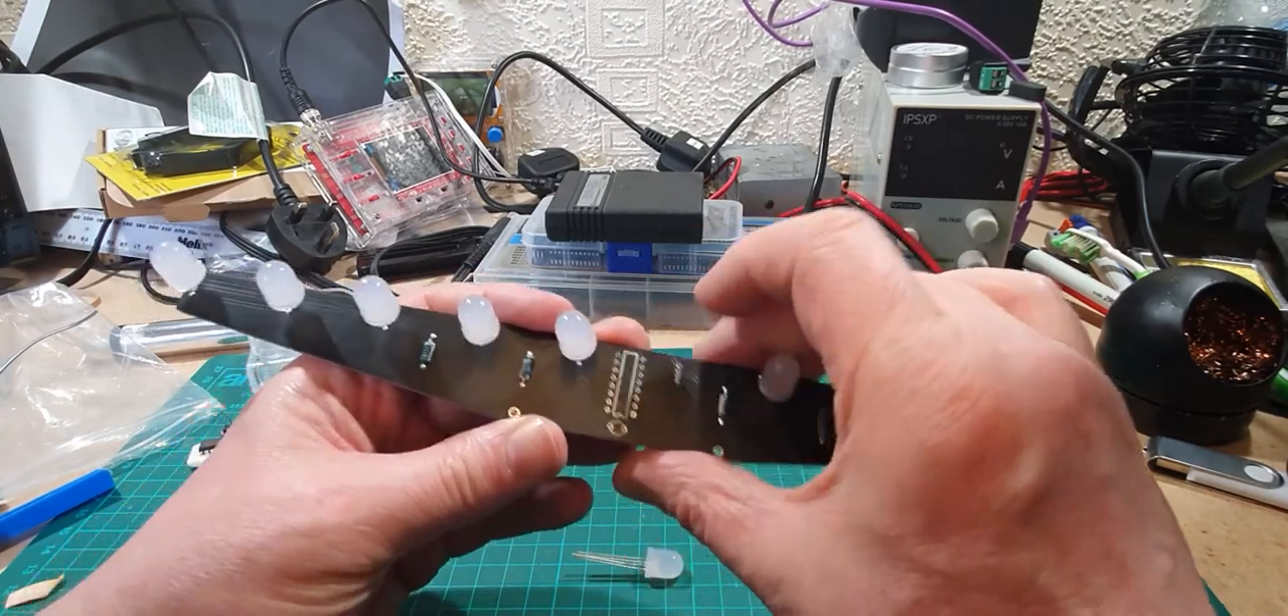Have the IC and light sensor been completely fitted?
No.